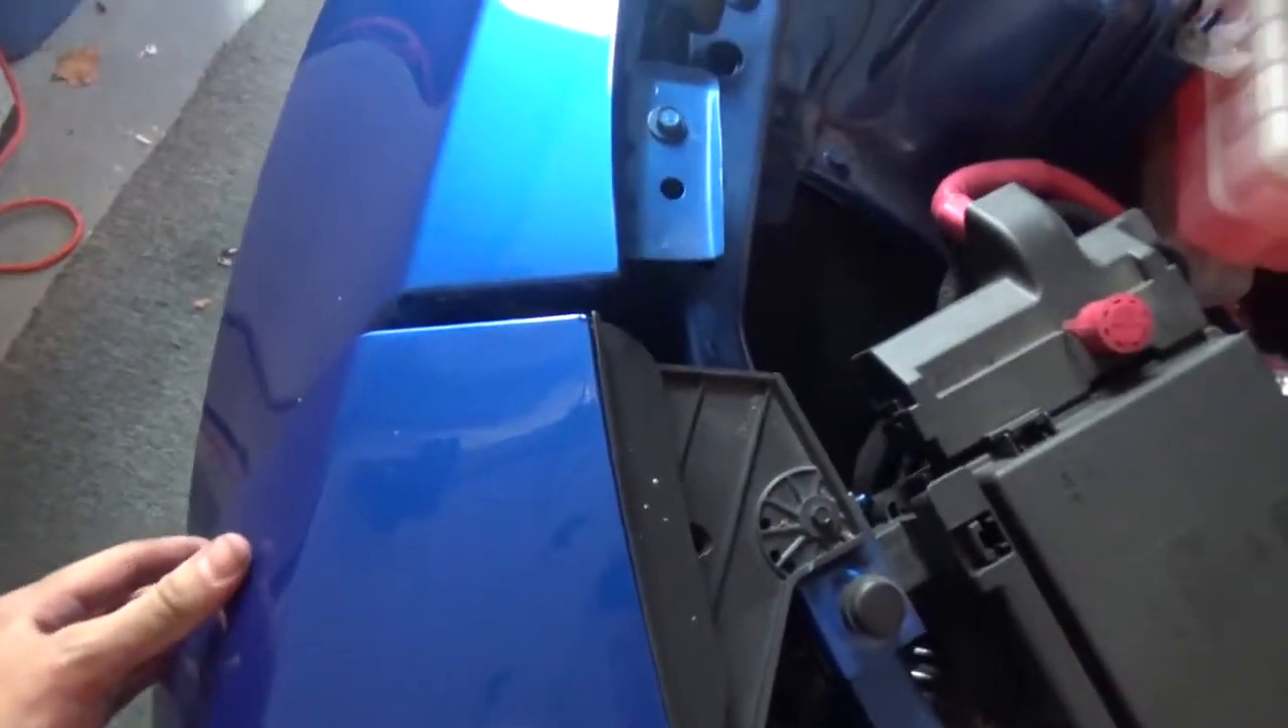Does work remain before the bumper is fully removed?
Yes.